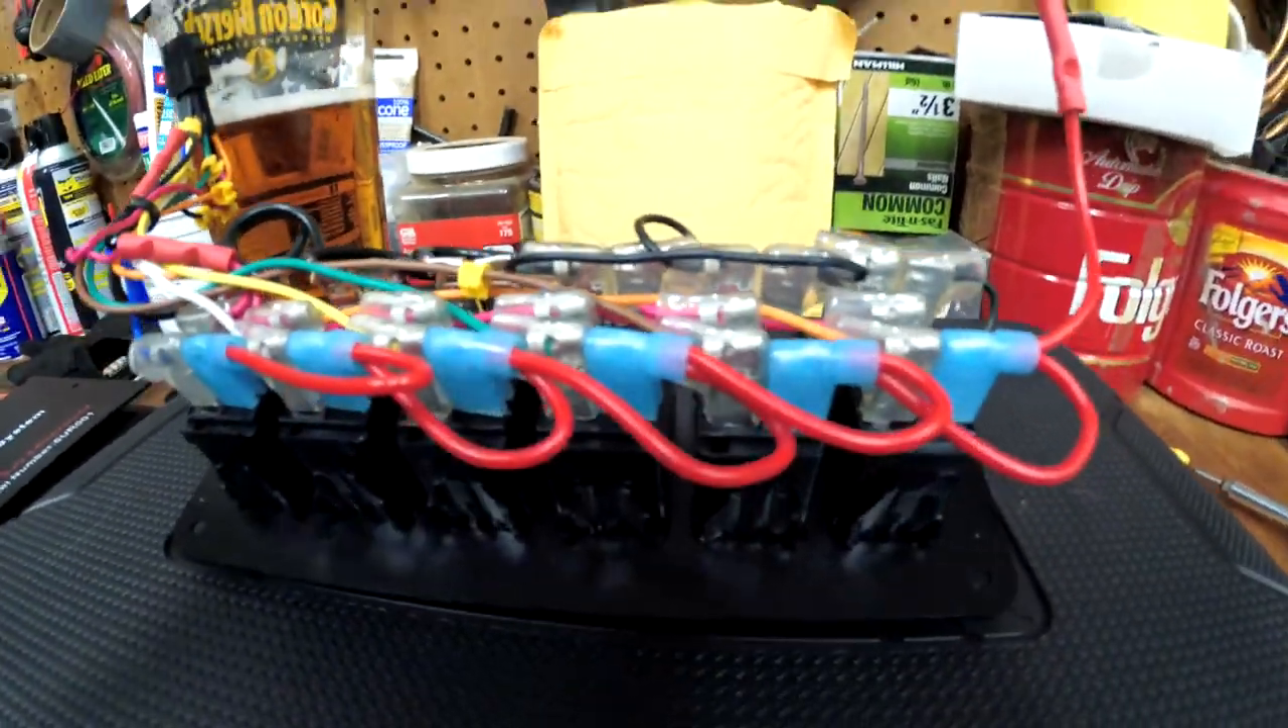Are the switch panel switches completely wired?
Yes.